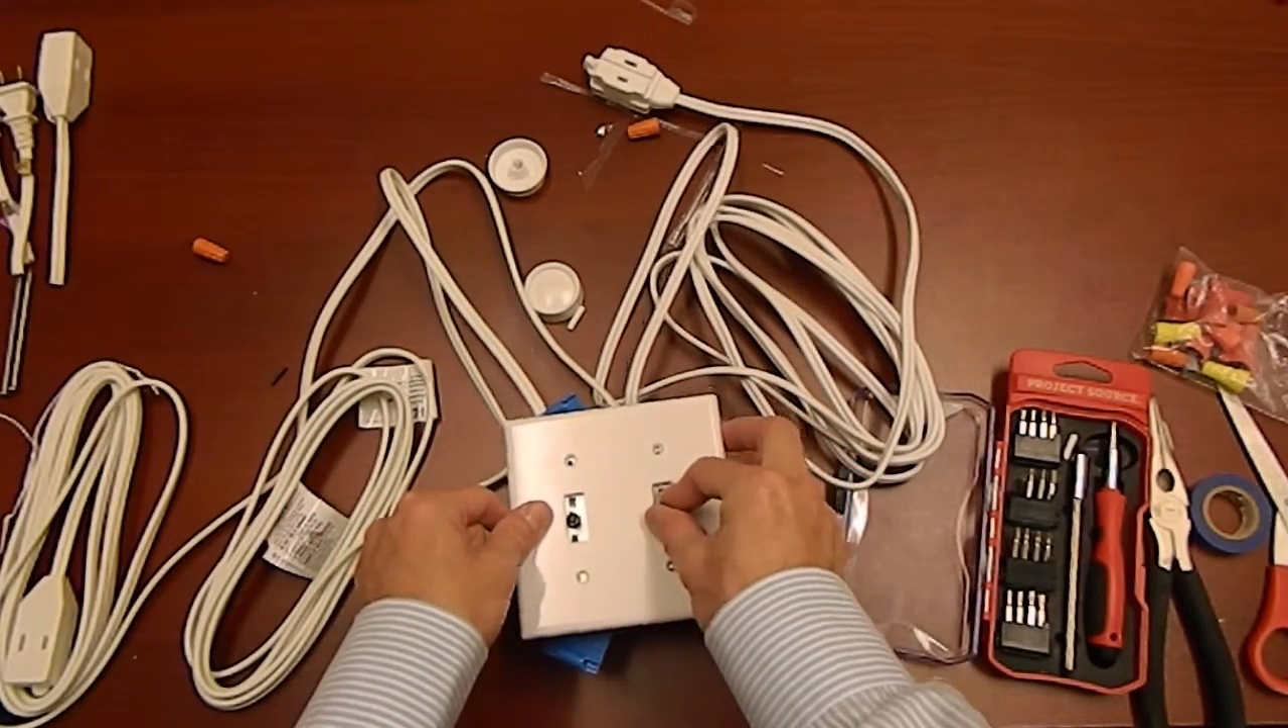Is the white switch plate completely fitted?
No.